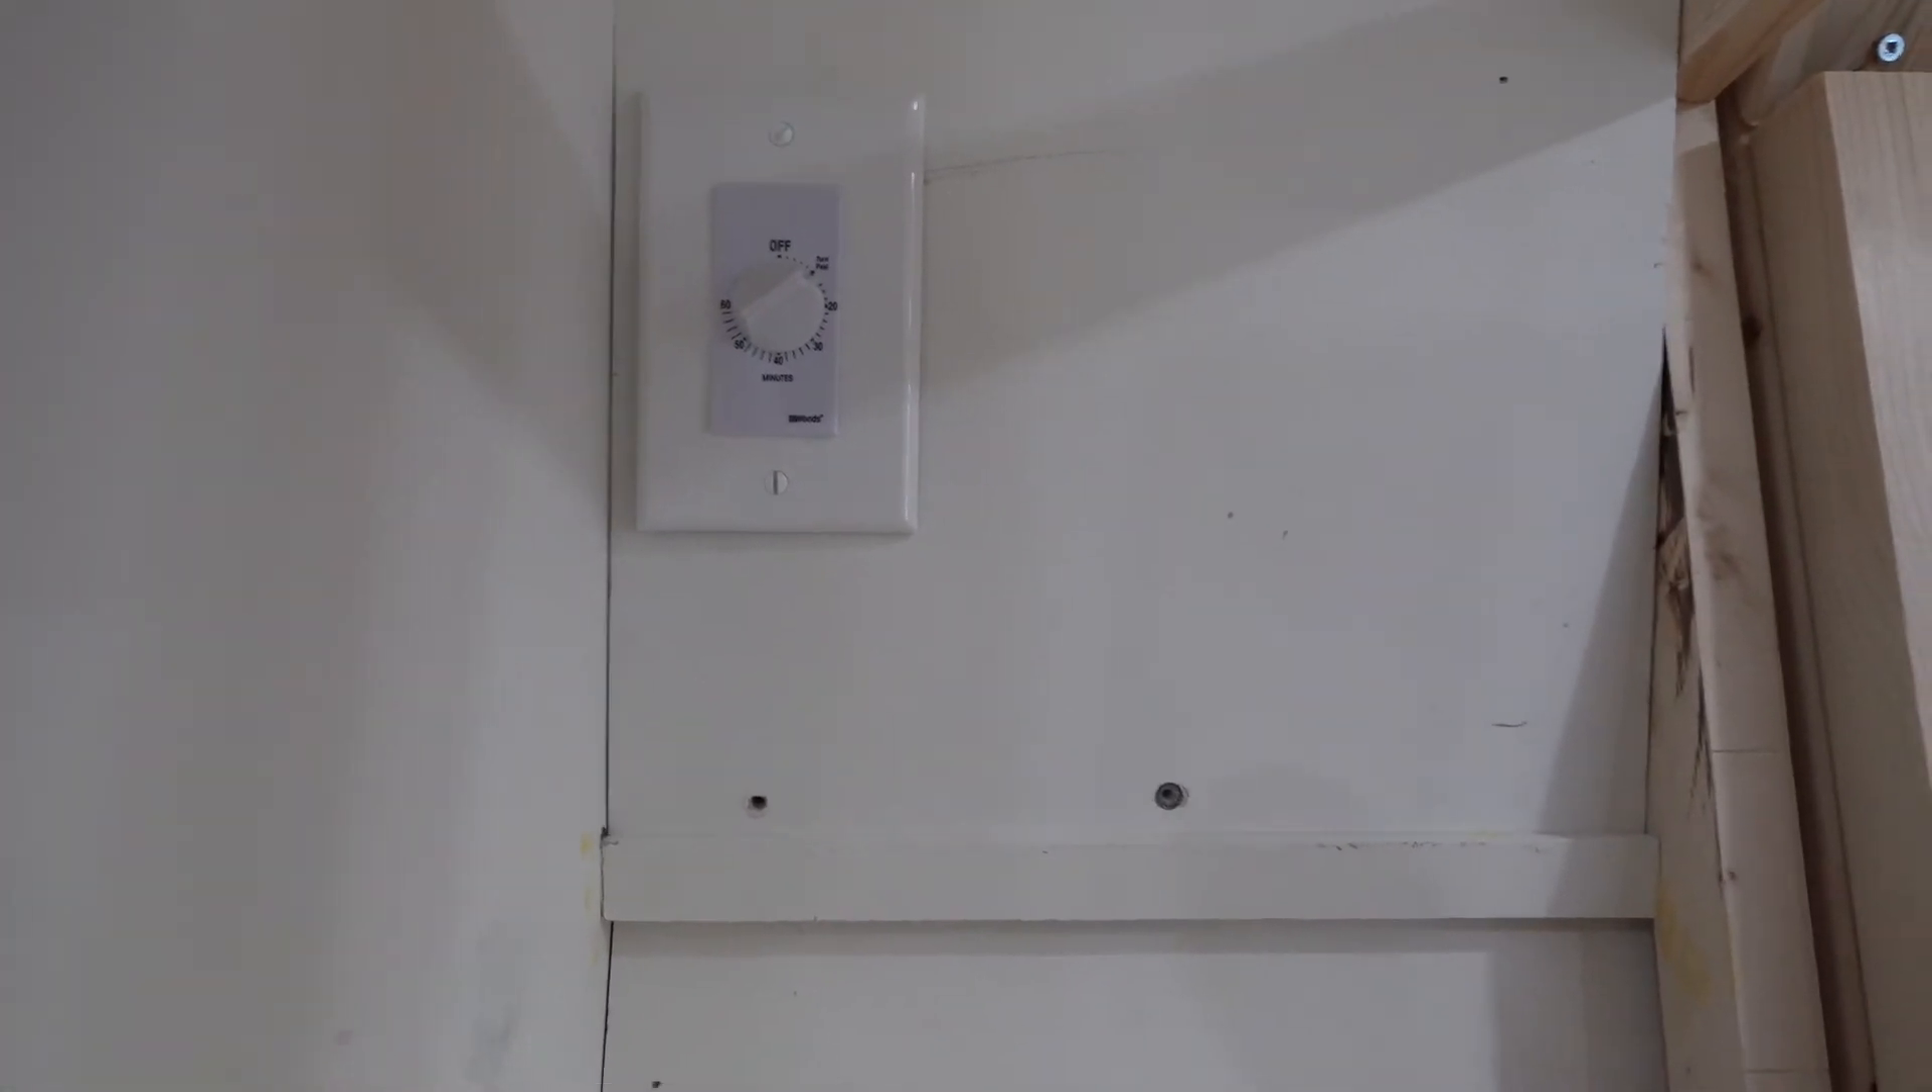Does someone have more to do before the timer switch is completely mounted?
No.